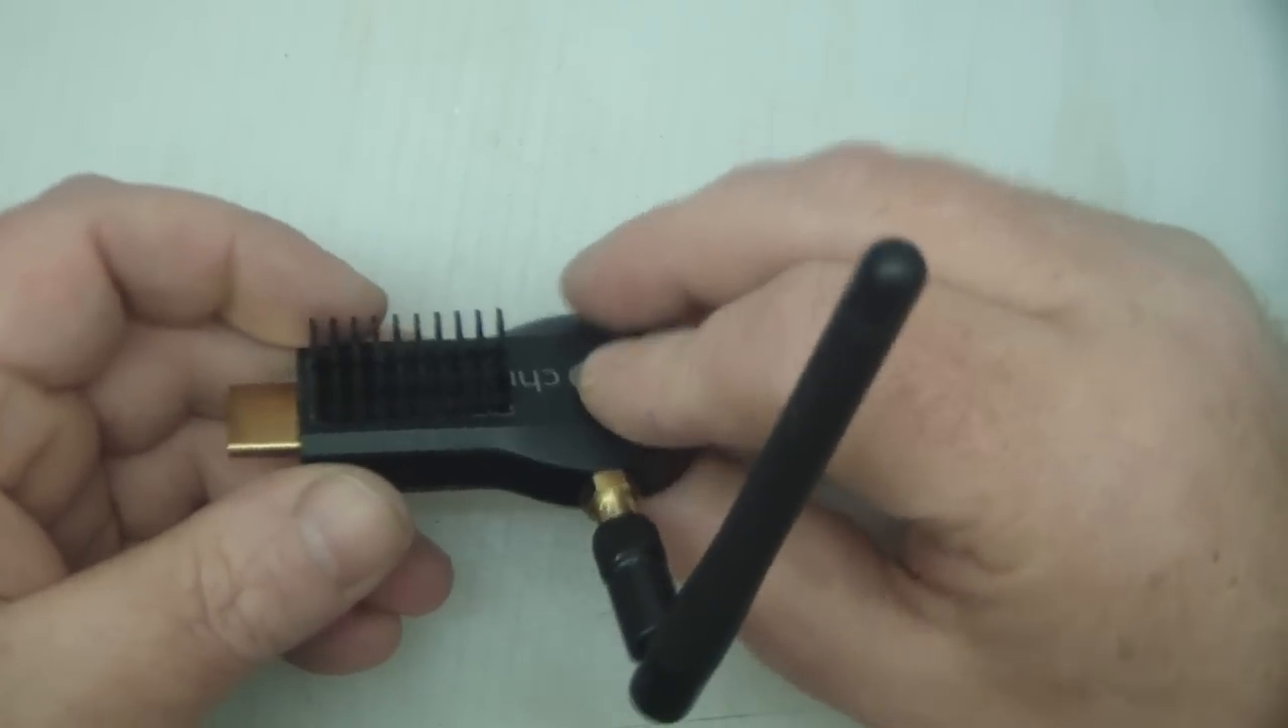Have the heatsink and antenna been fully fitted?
Yes.